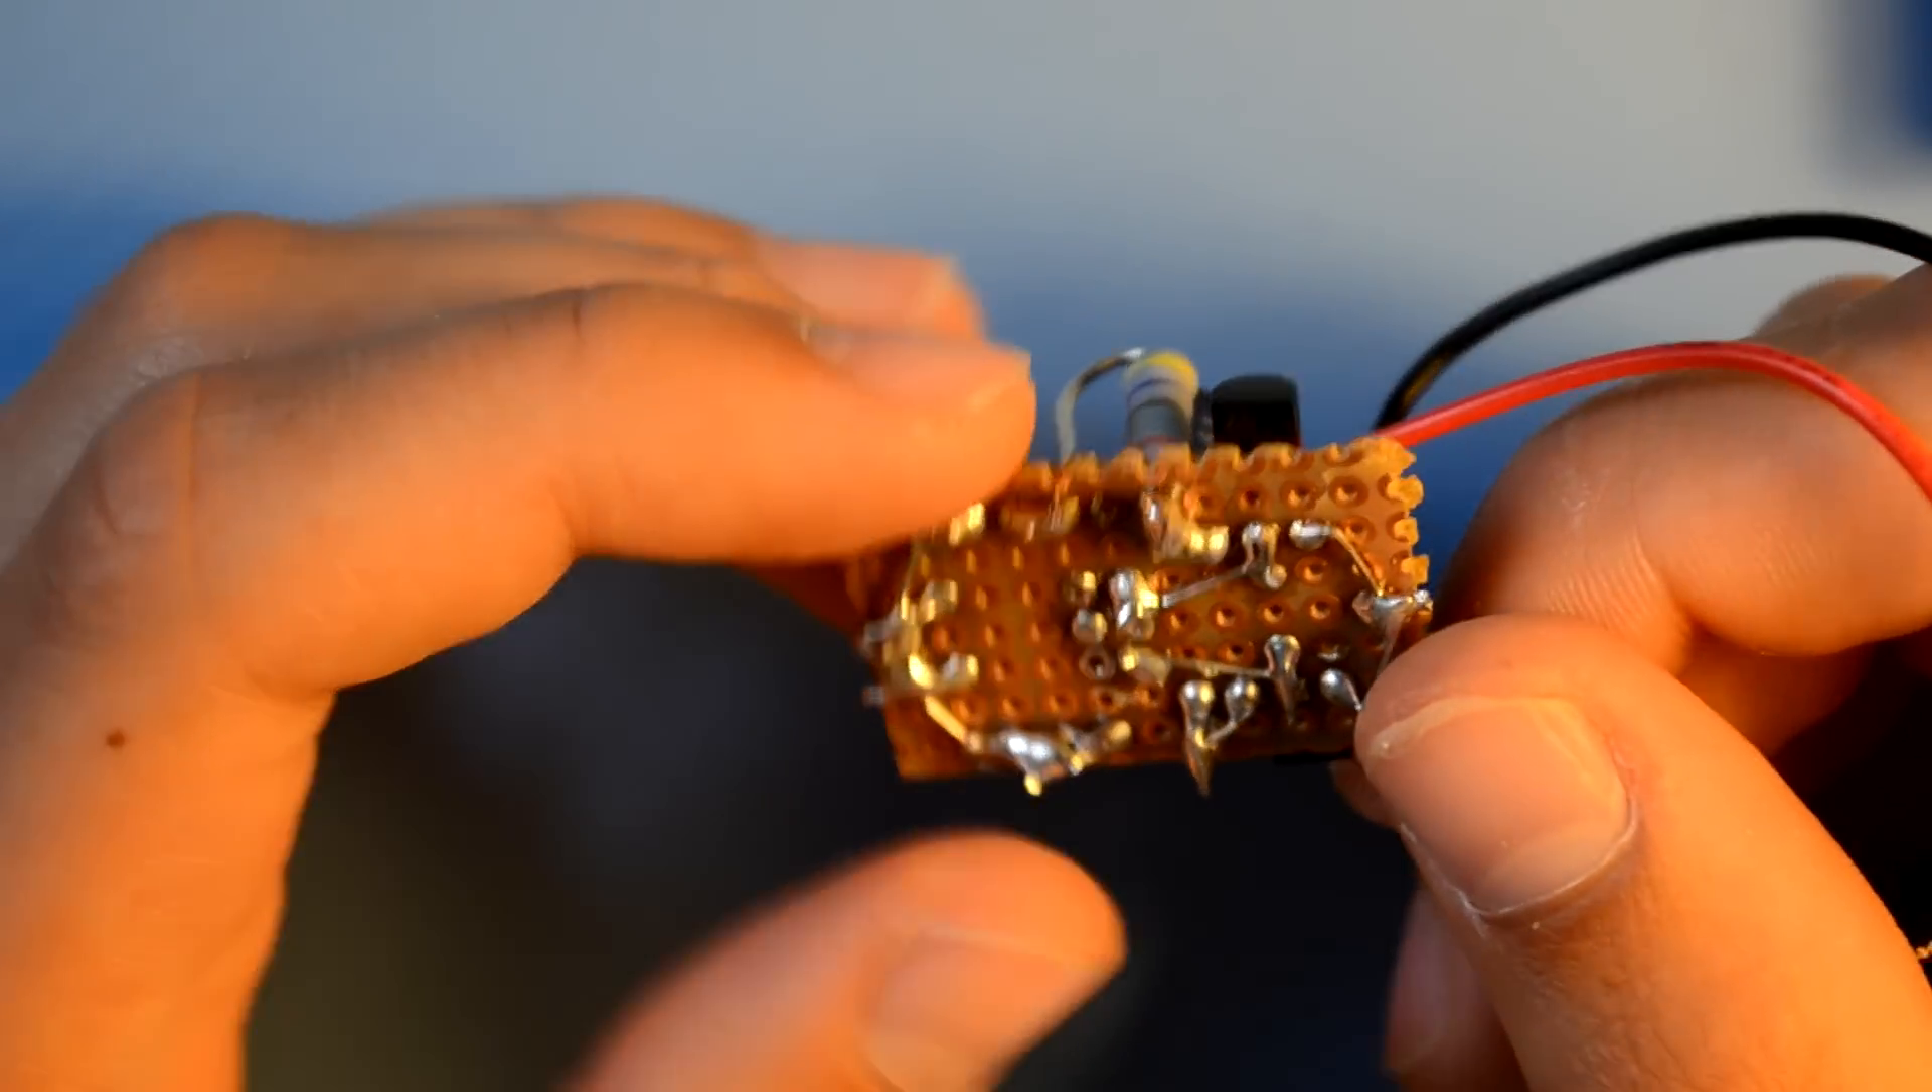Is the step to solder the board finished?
Yes.